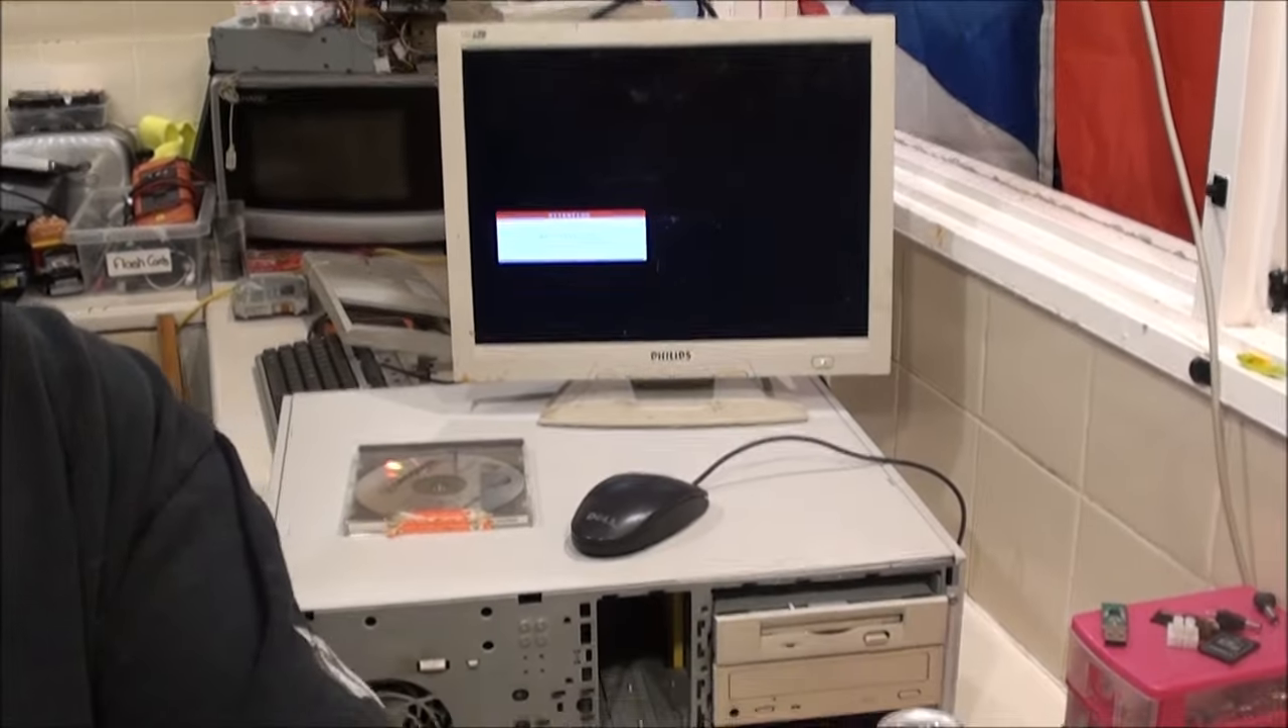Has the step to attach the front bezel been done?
No.